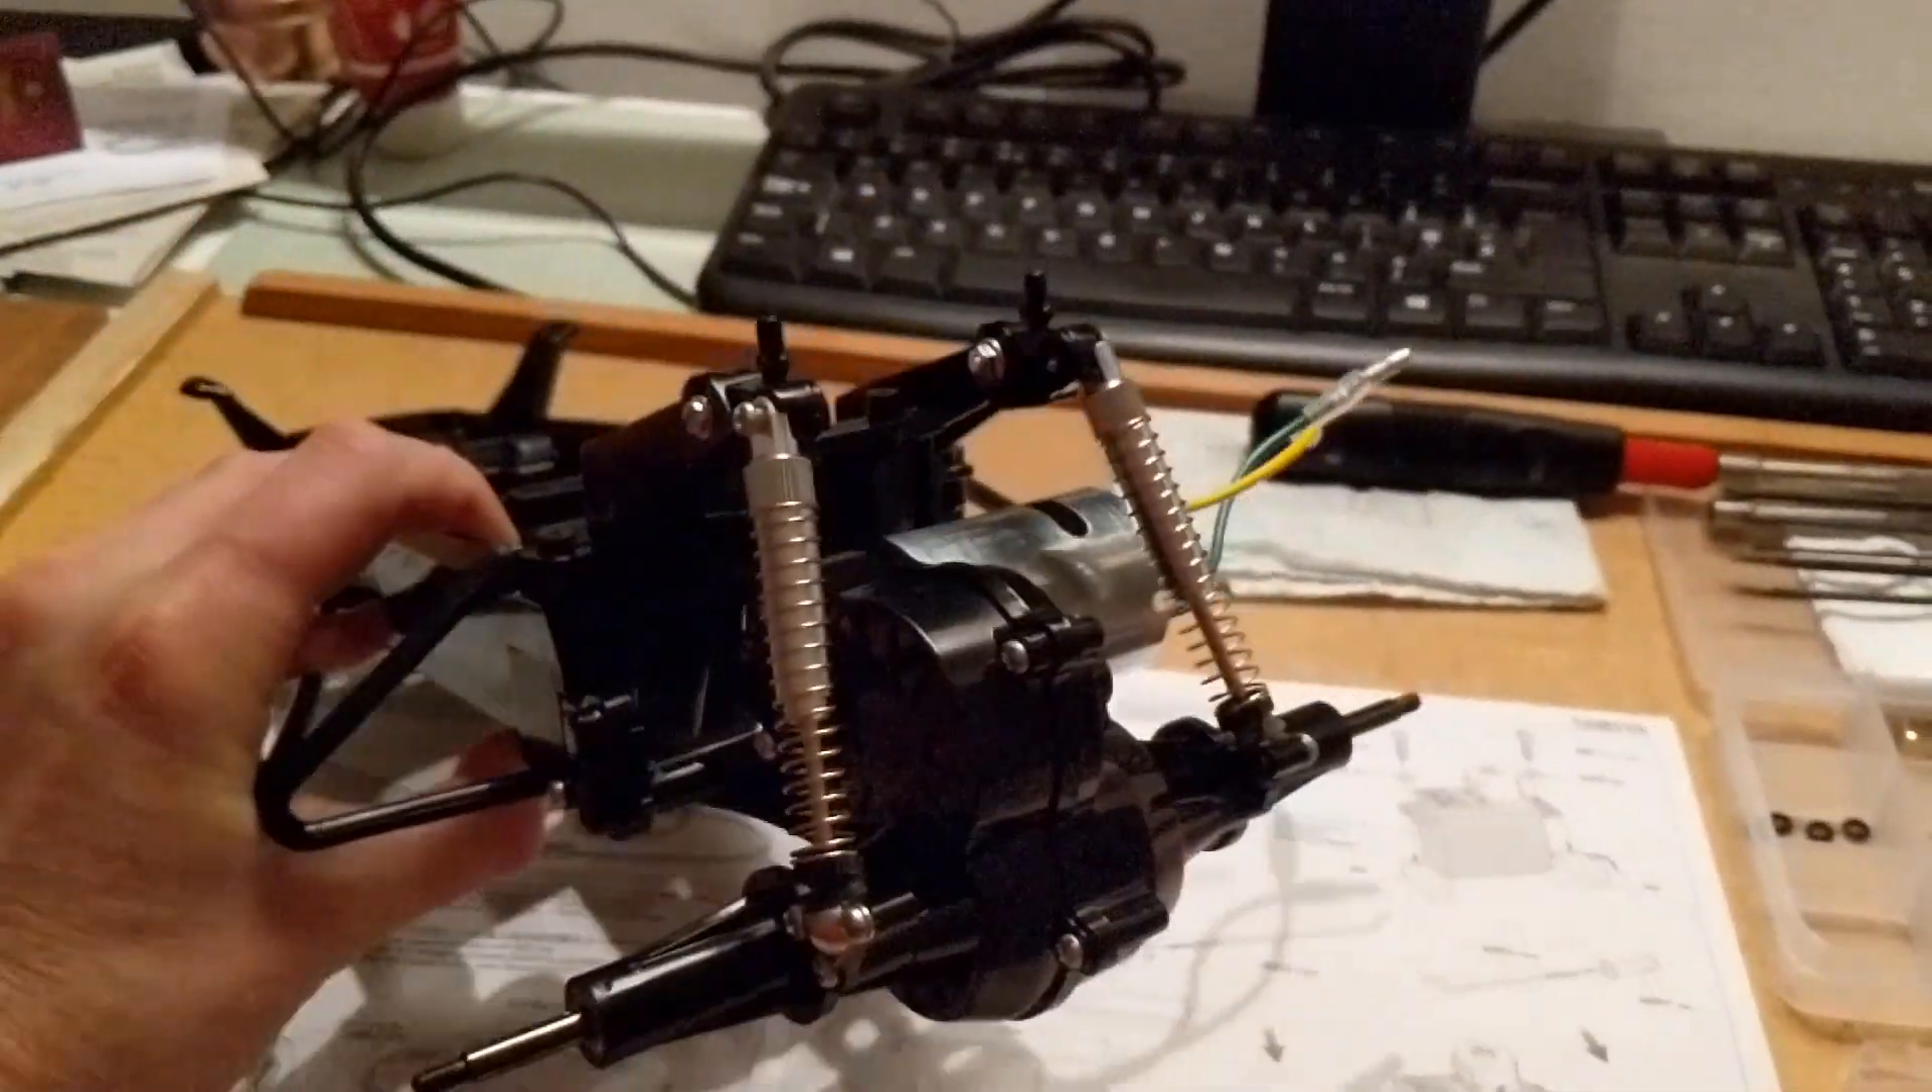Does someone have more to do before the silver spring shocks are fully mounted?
No.